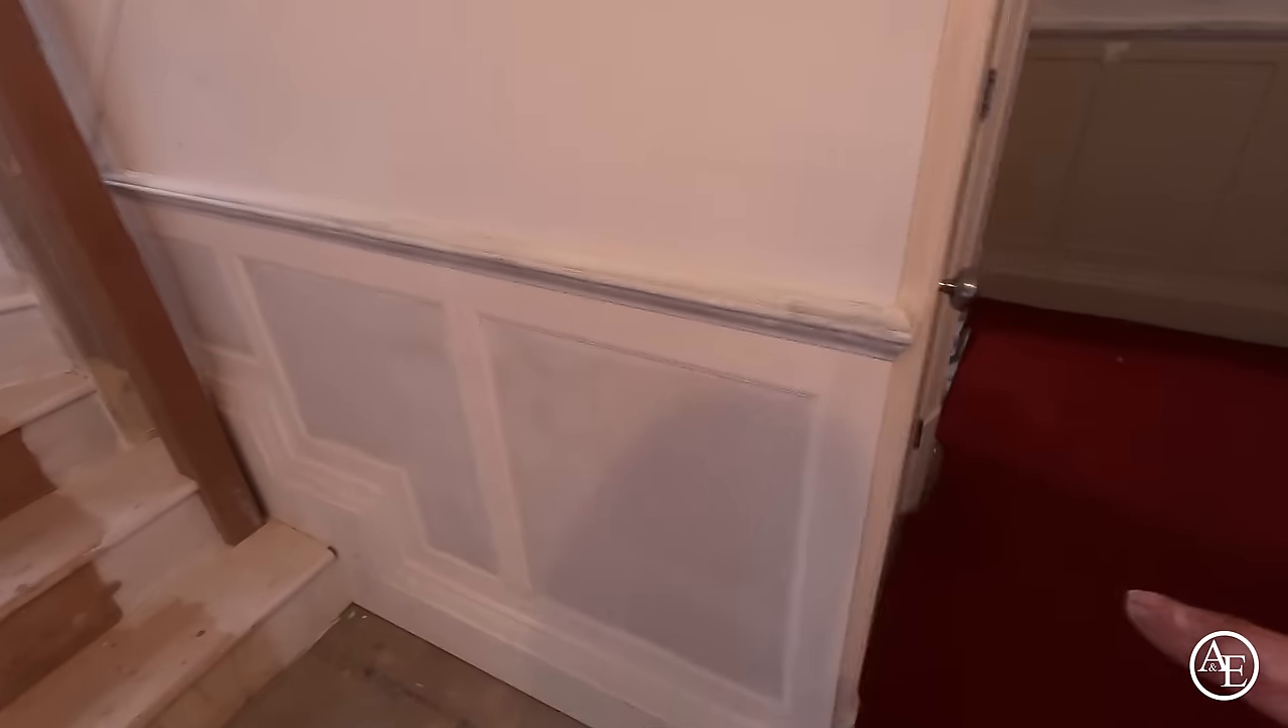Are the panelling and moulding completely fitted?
Yes.